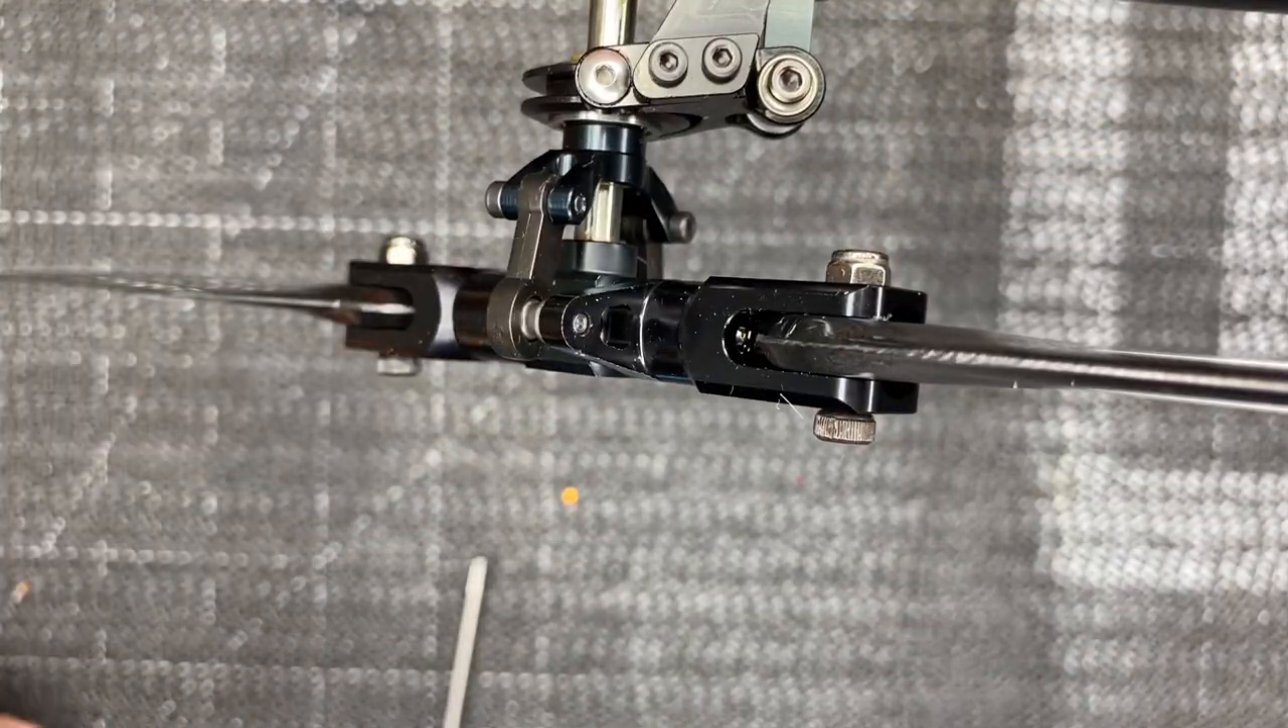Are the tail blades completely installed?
Yes.